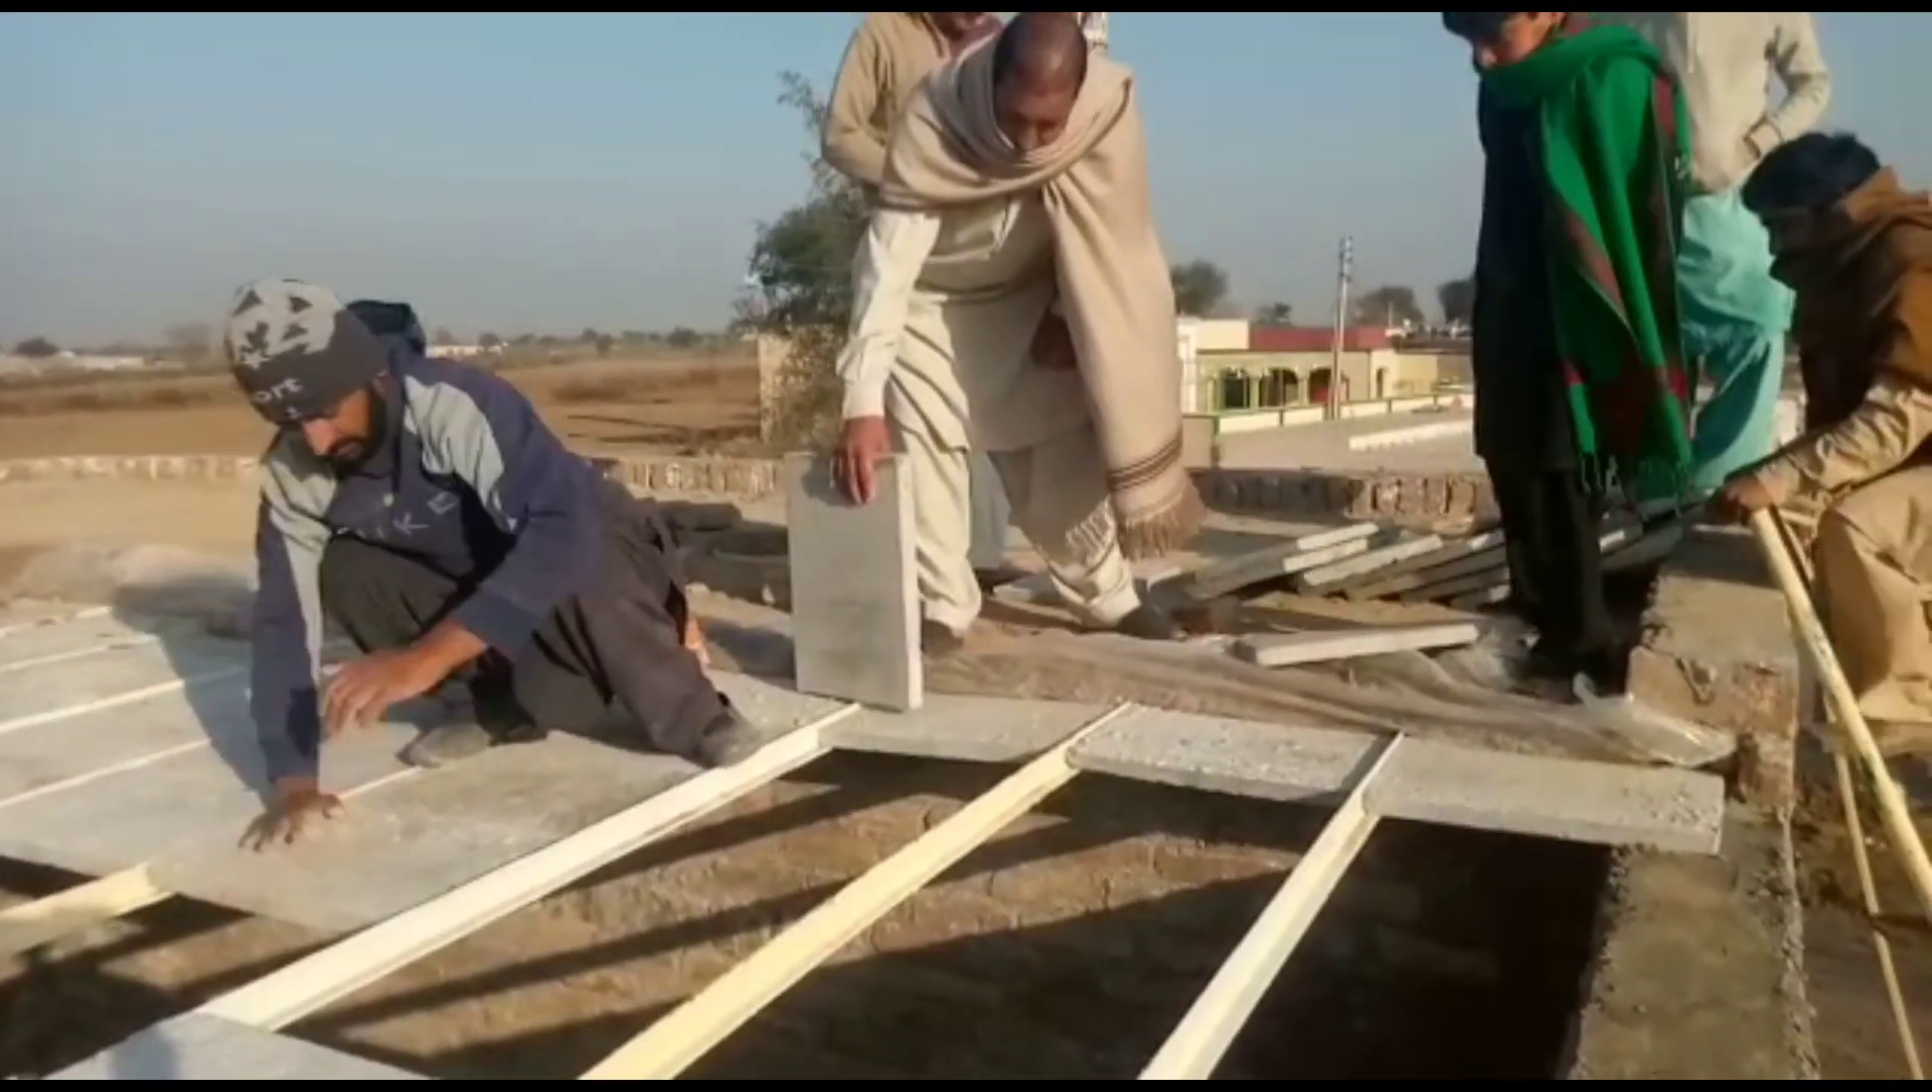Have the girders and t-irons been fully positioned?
Yes.